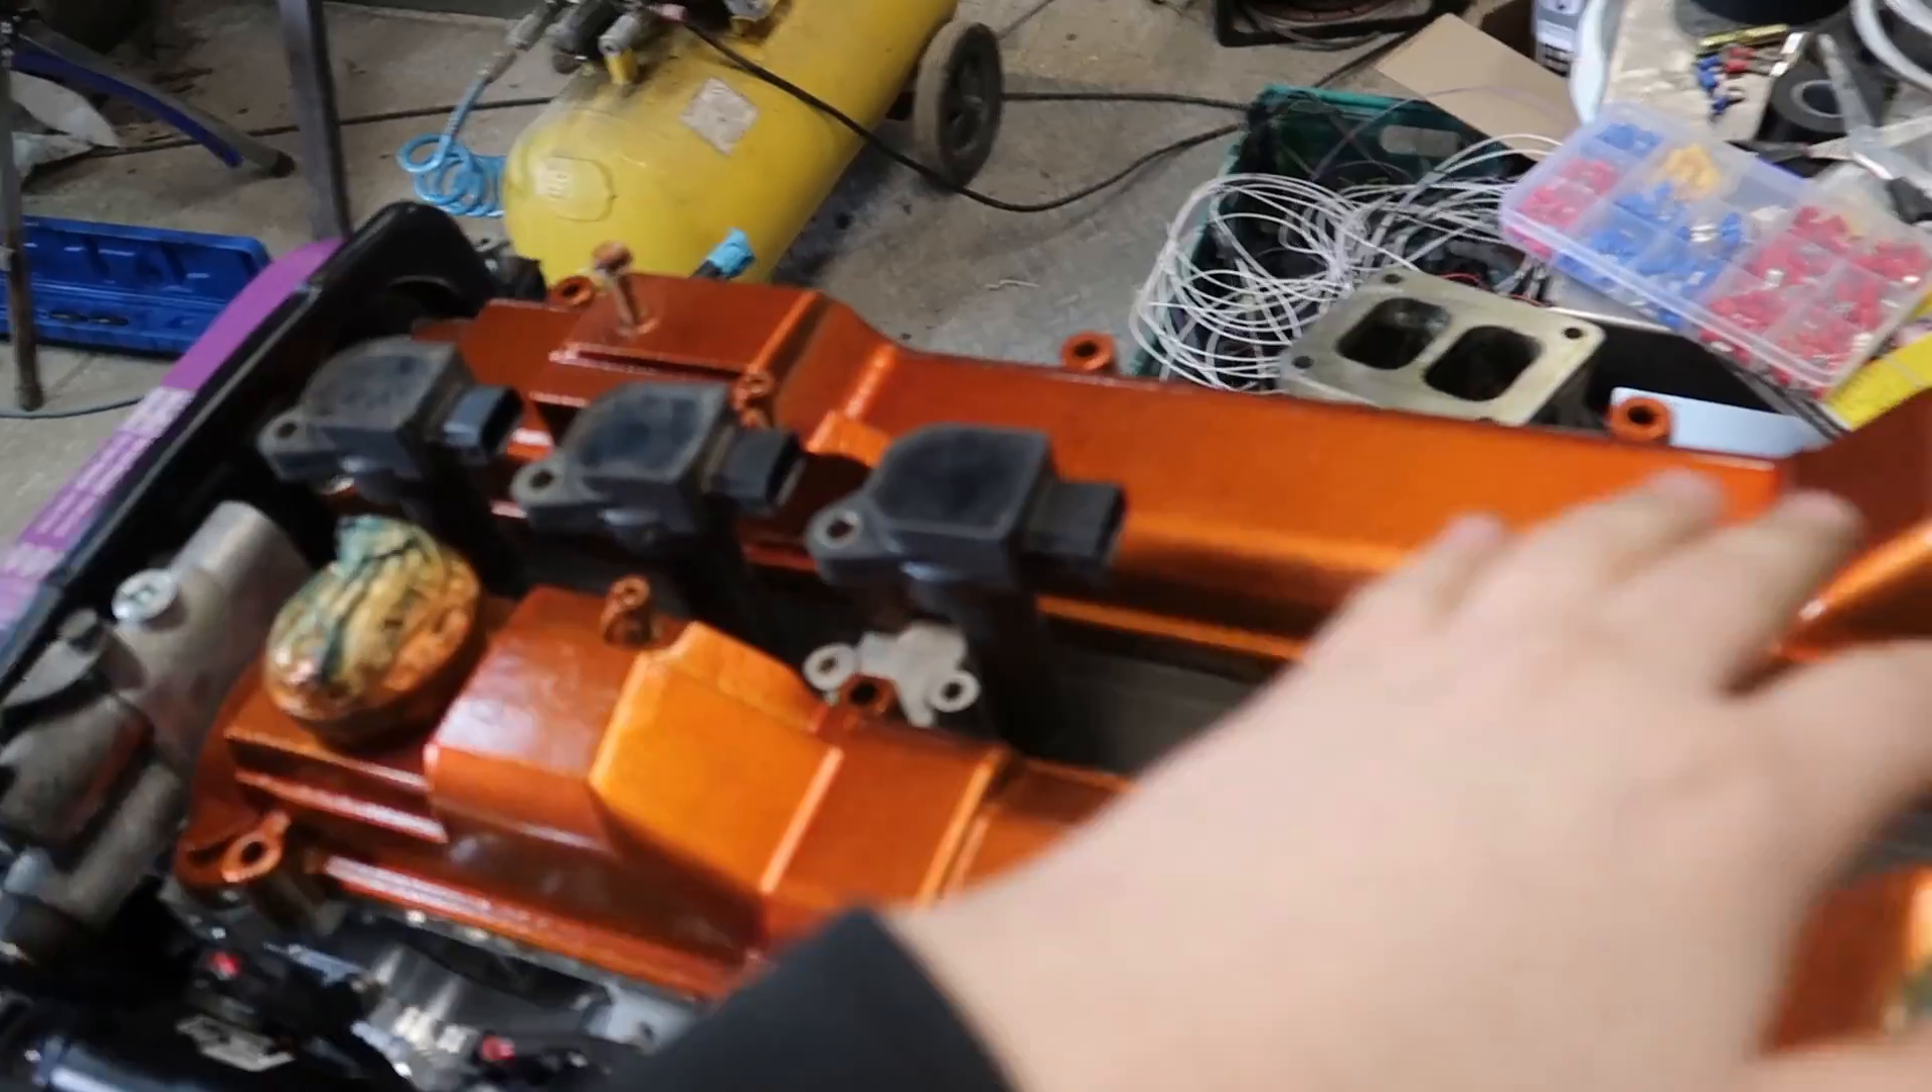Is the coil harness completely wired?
No.